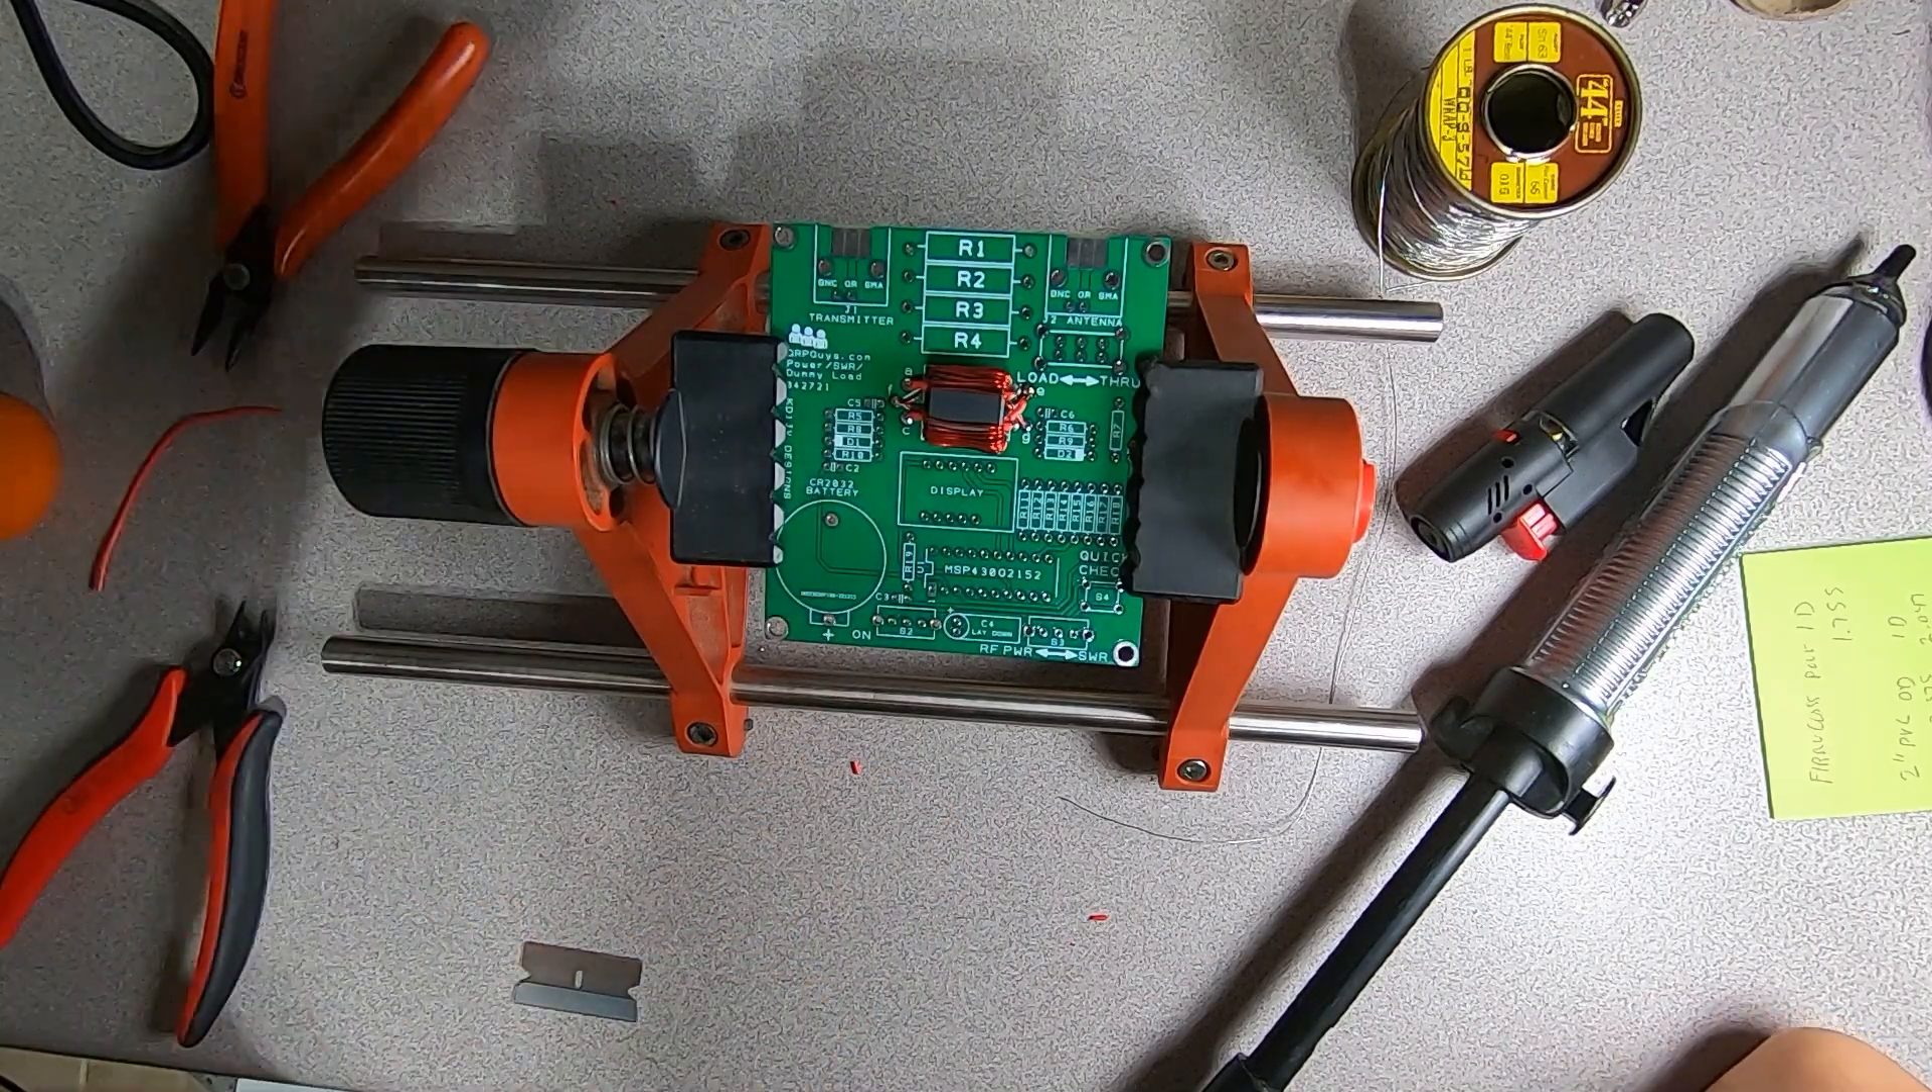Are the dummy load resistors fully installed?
No.